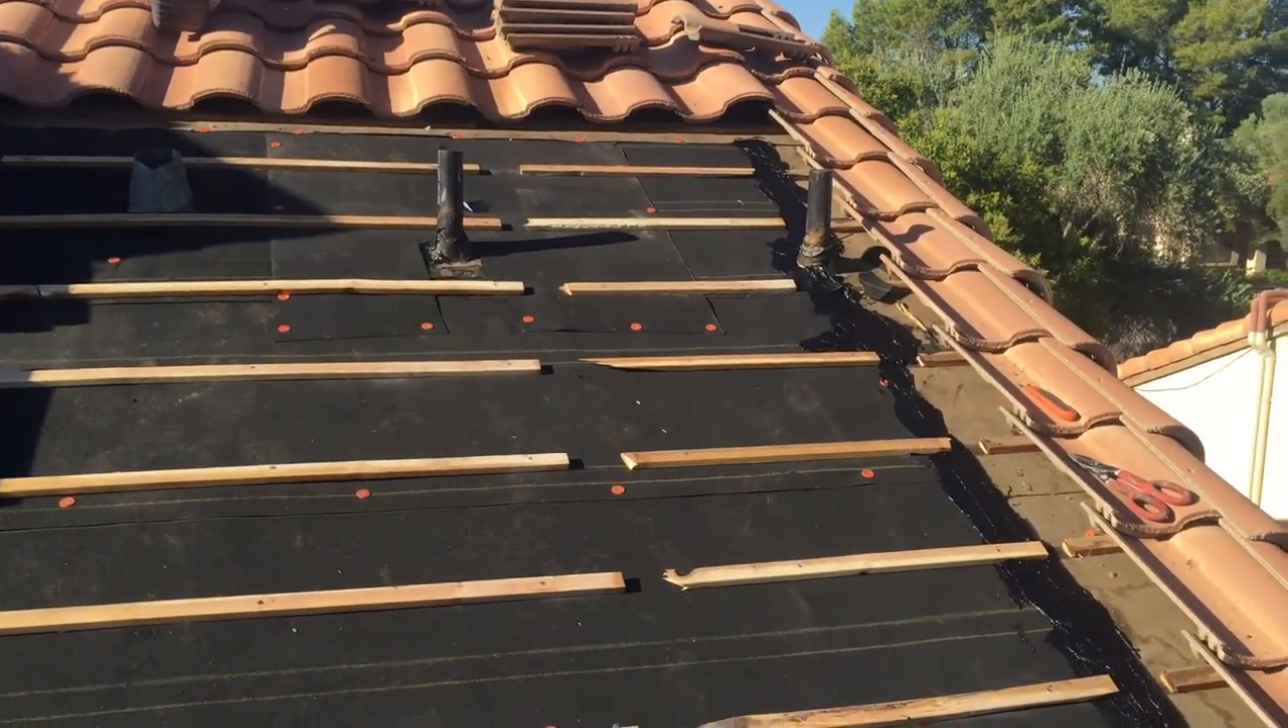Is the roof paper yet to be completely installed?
No.